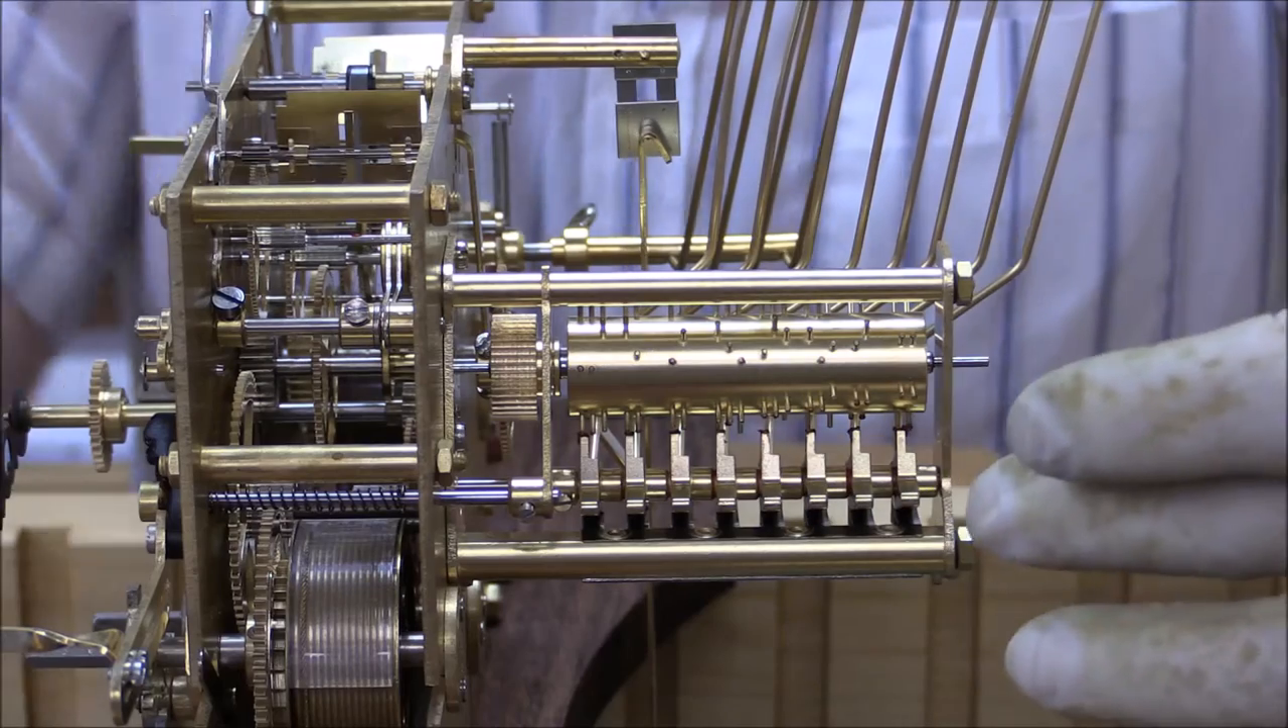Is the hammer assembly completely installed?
Yes.